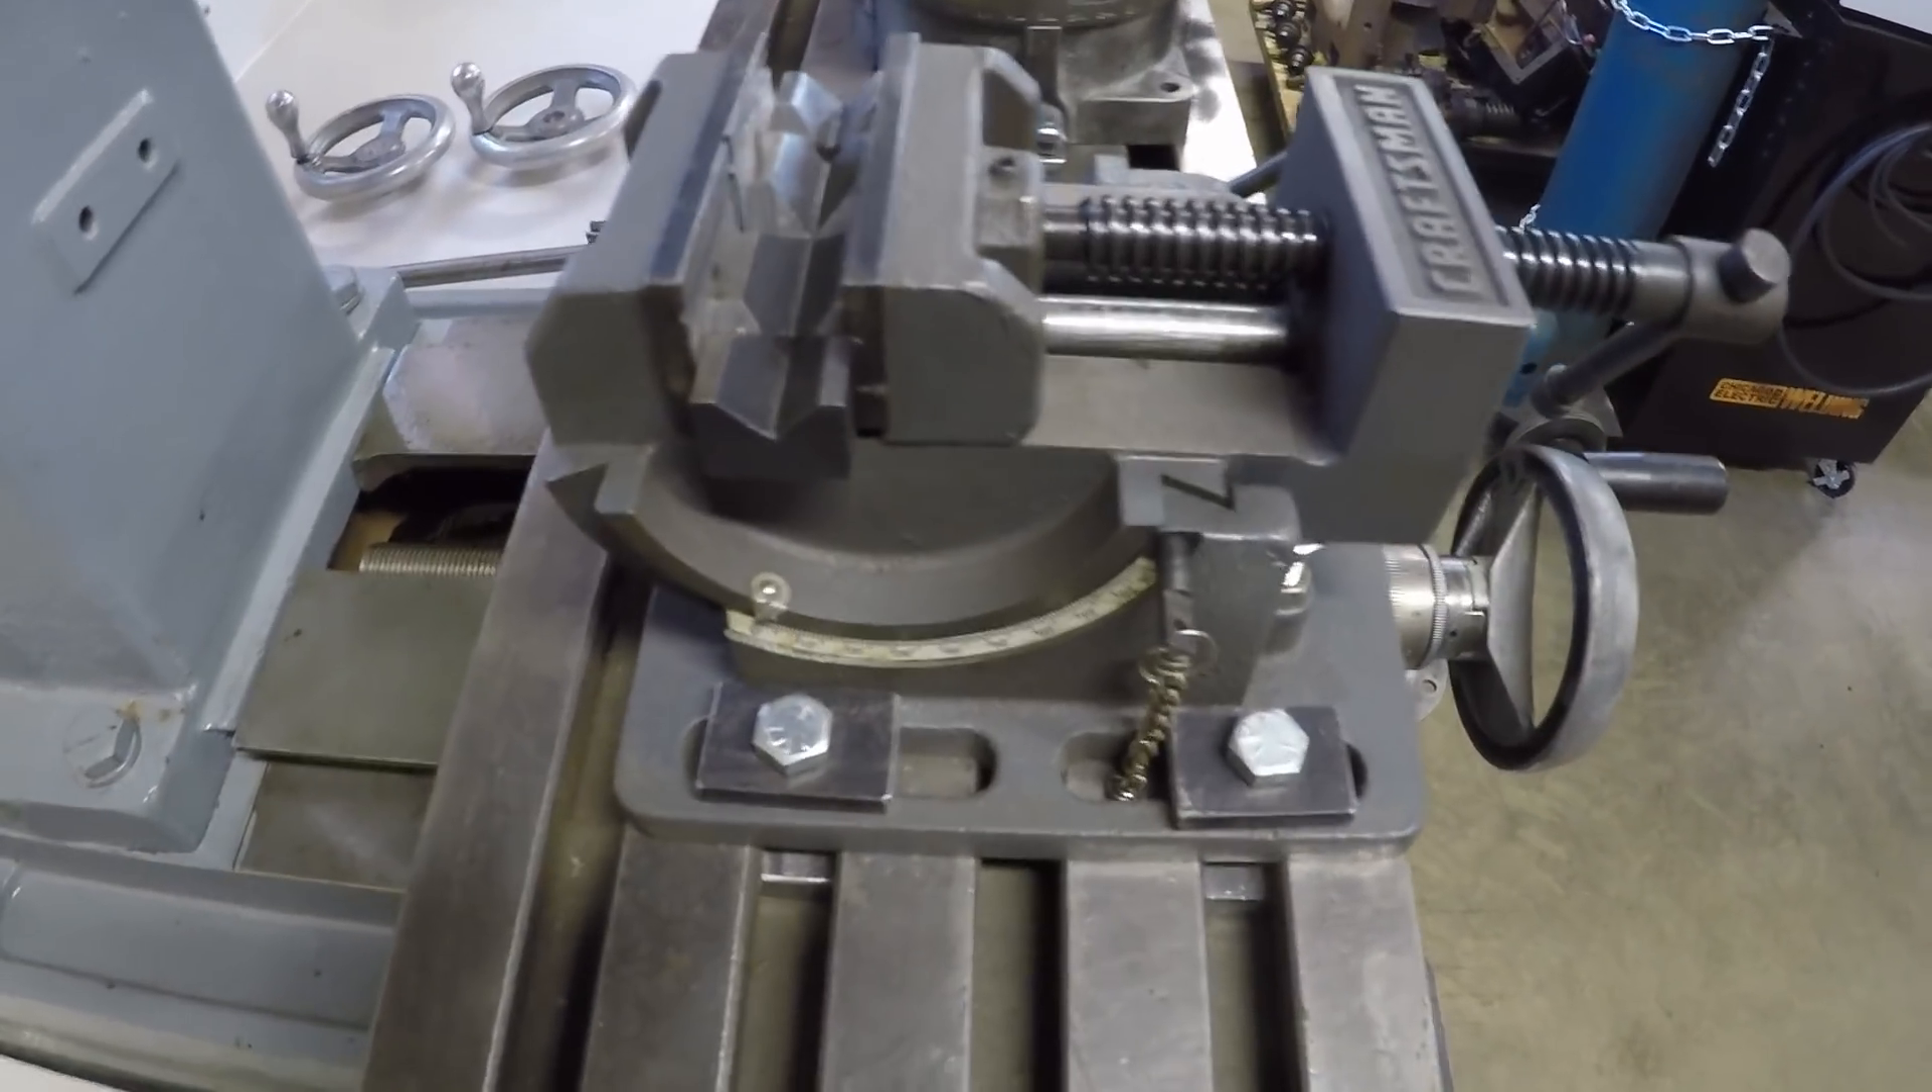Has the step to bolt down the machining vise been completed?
Yes.